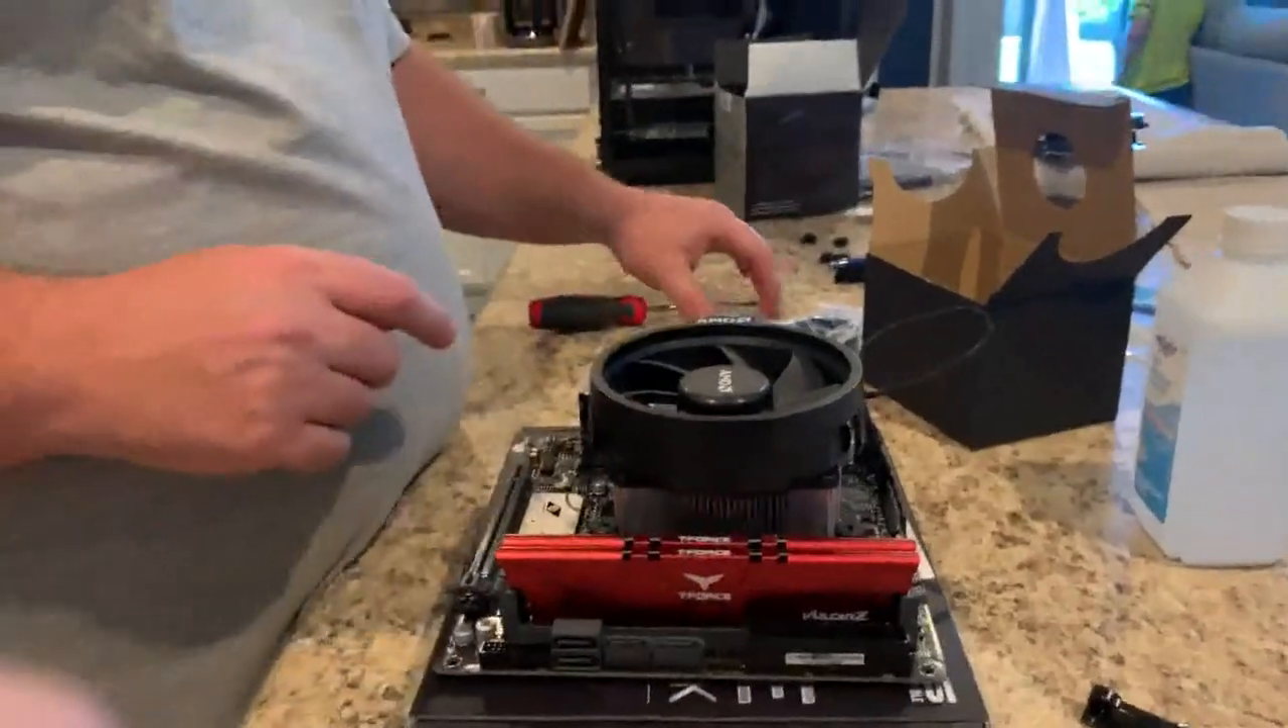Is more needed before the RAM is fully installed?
No.